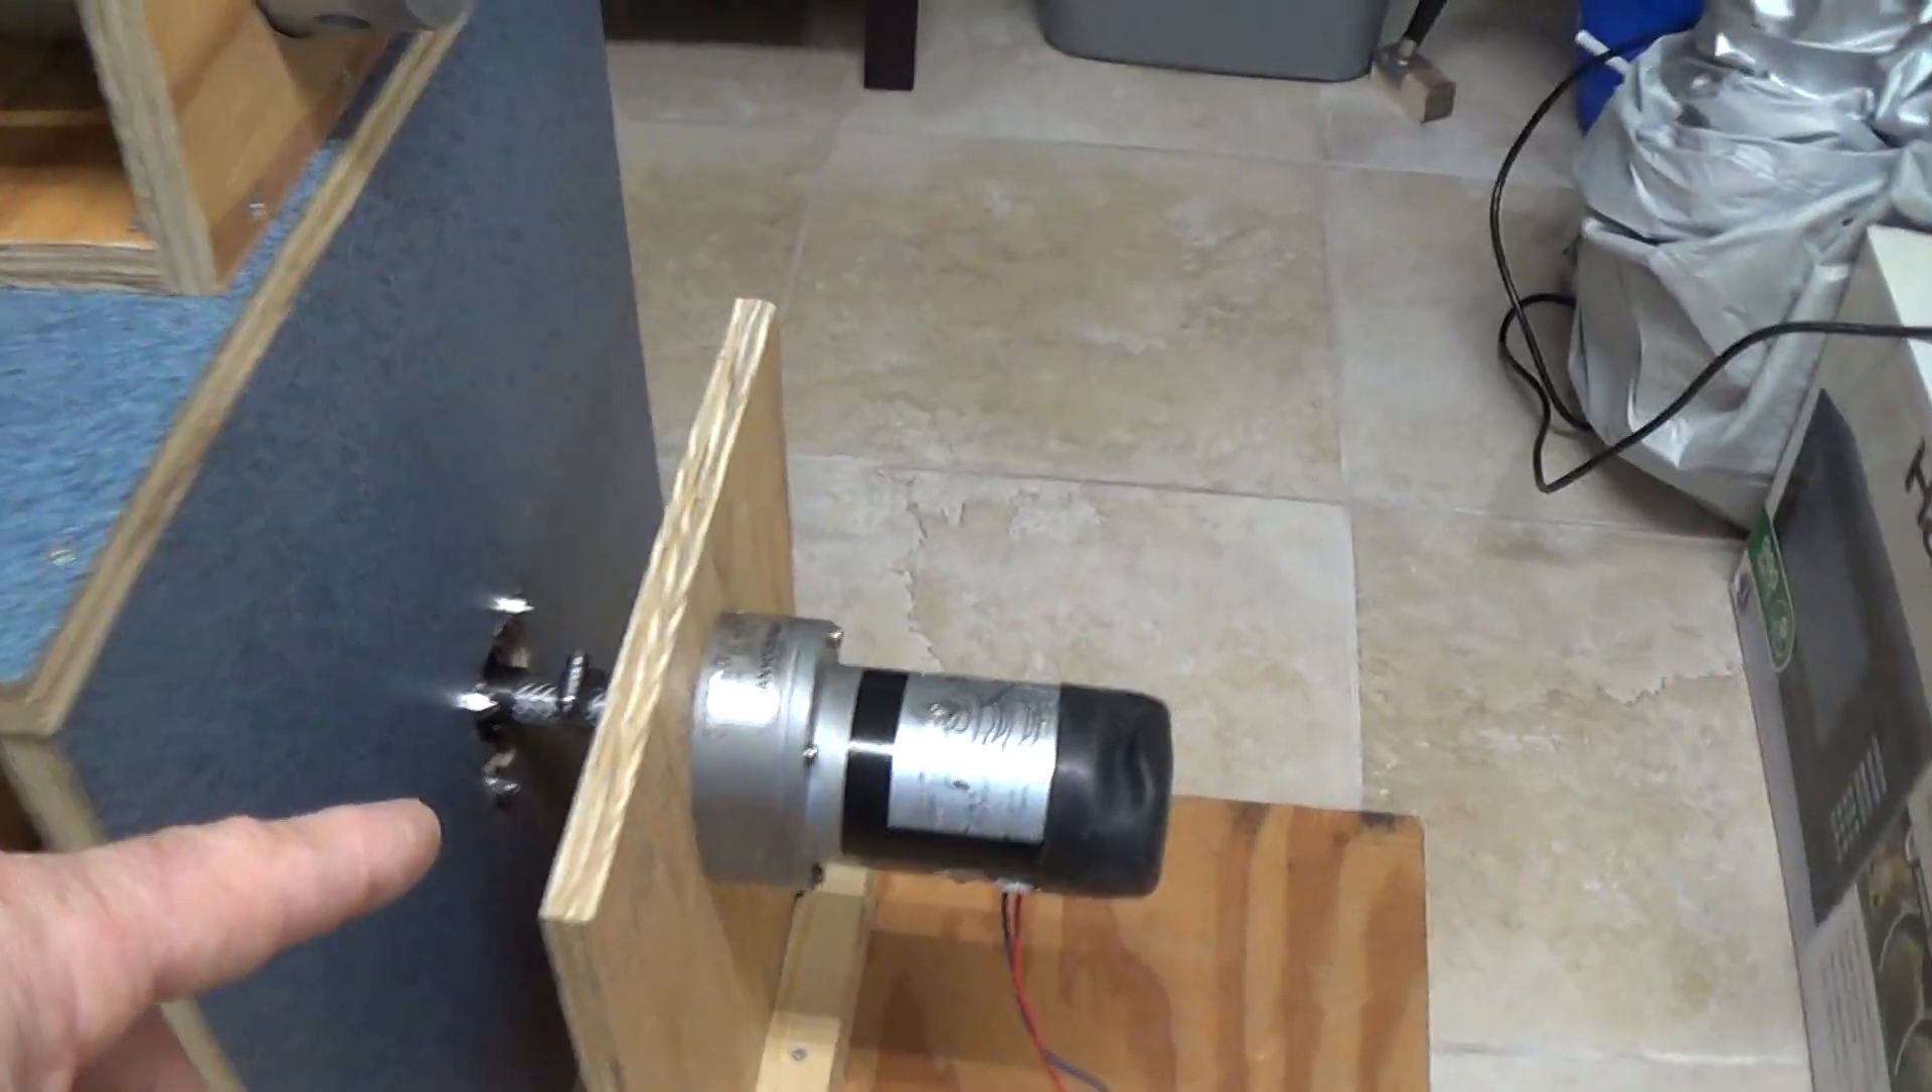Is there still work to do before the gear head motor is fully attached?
No.